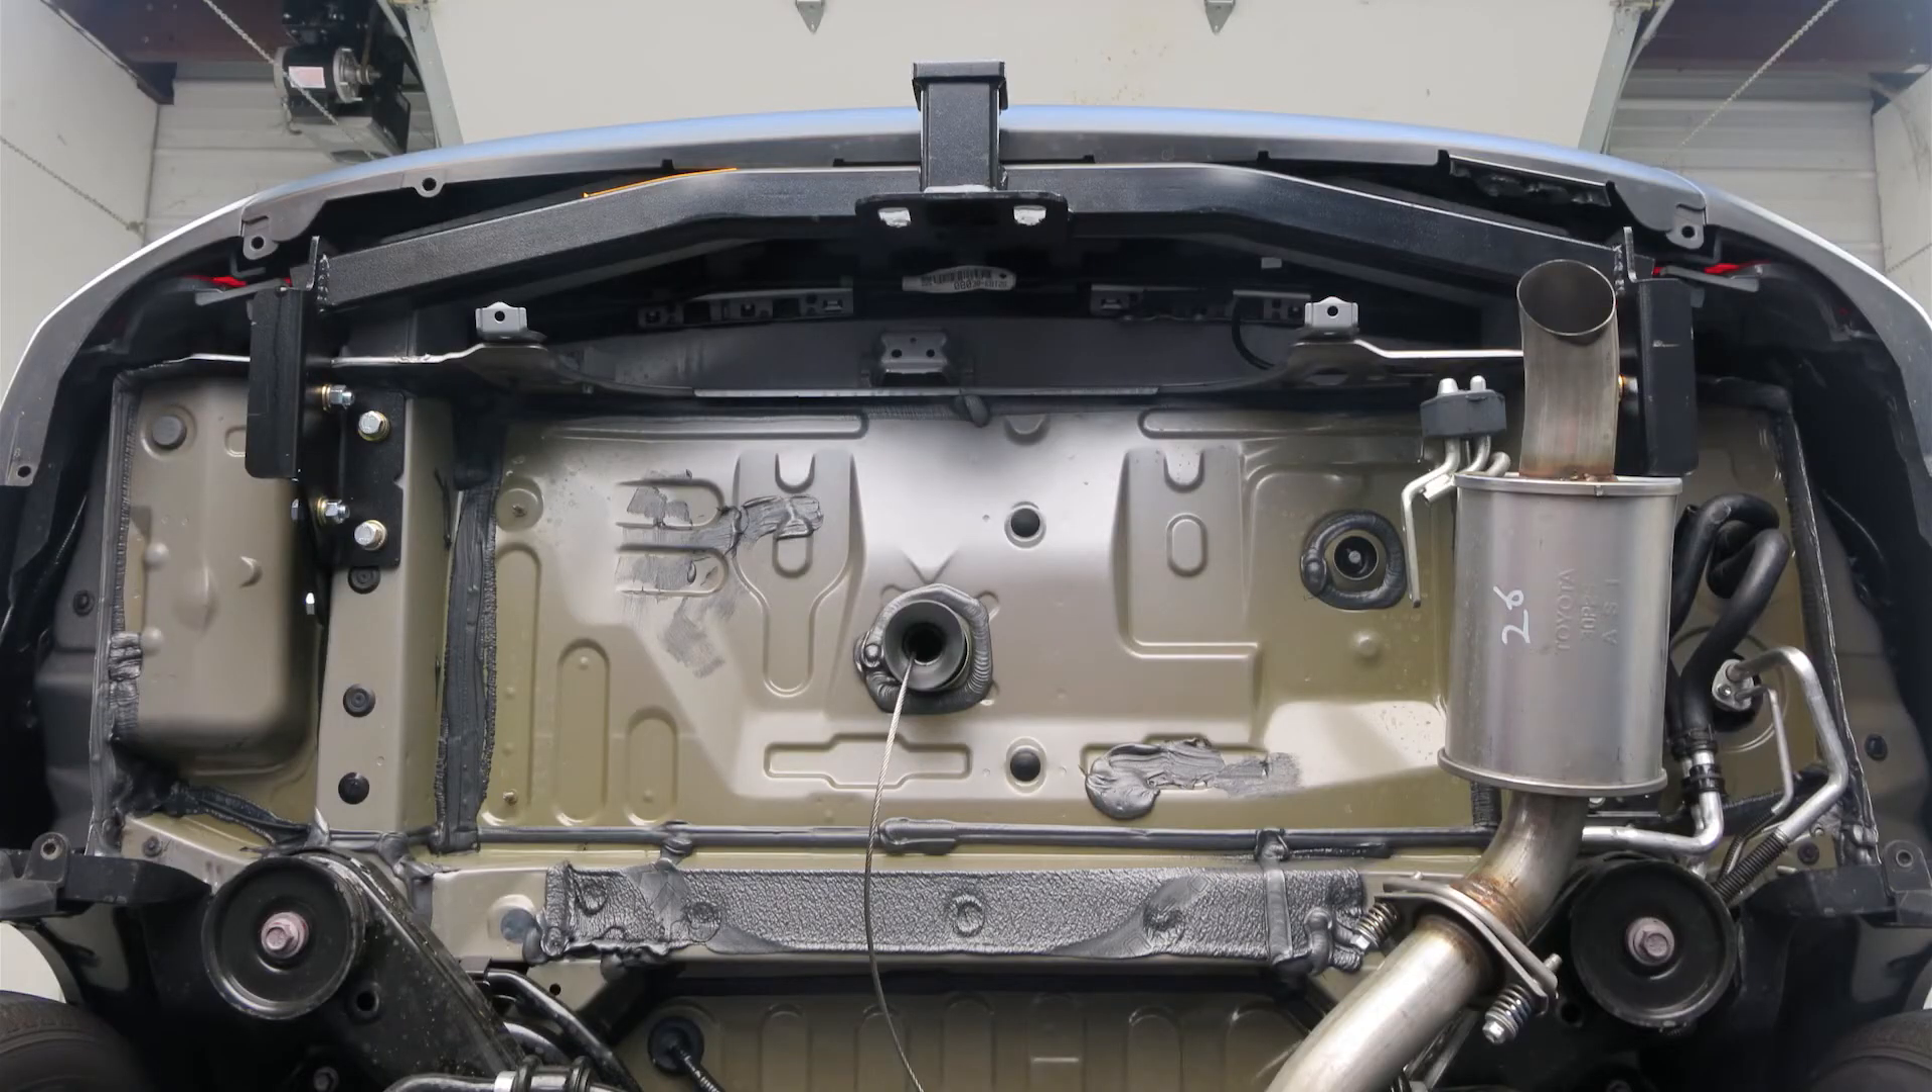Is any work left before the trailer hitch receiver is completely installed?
No.